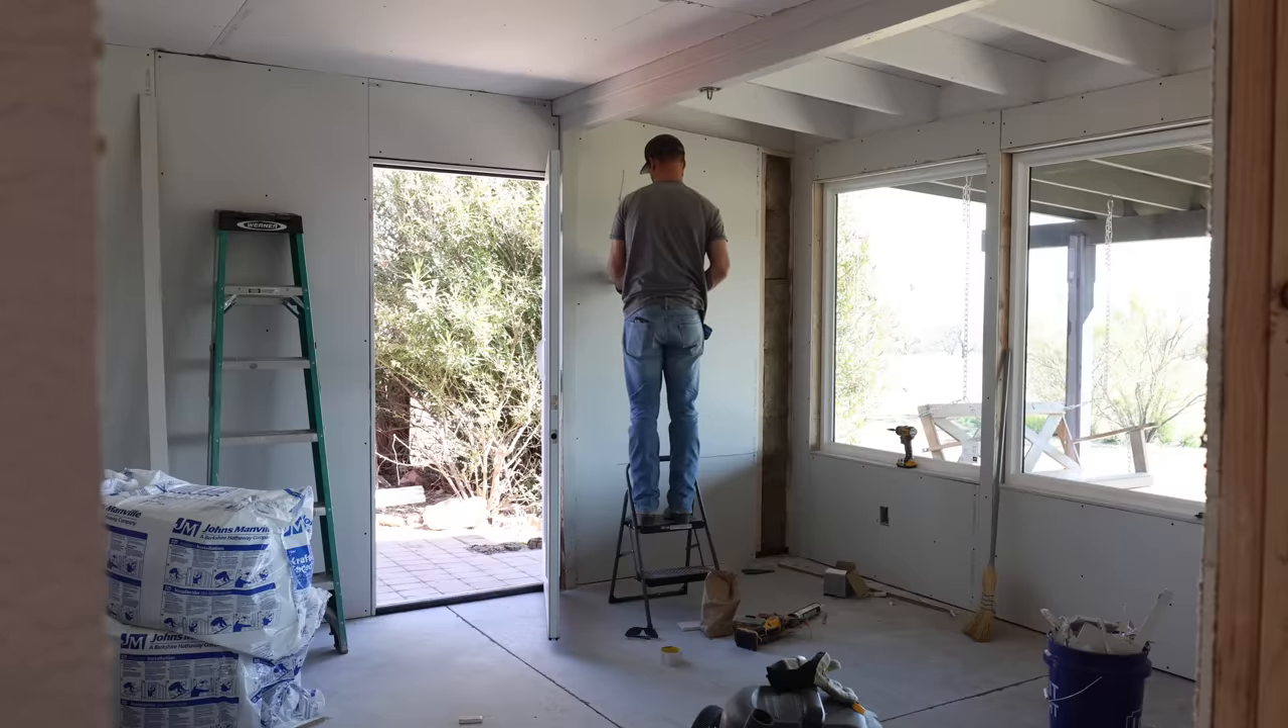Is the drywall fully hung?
No.